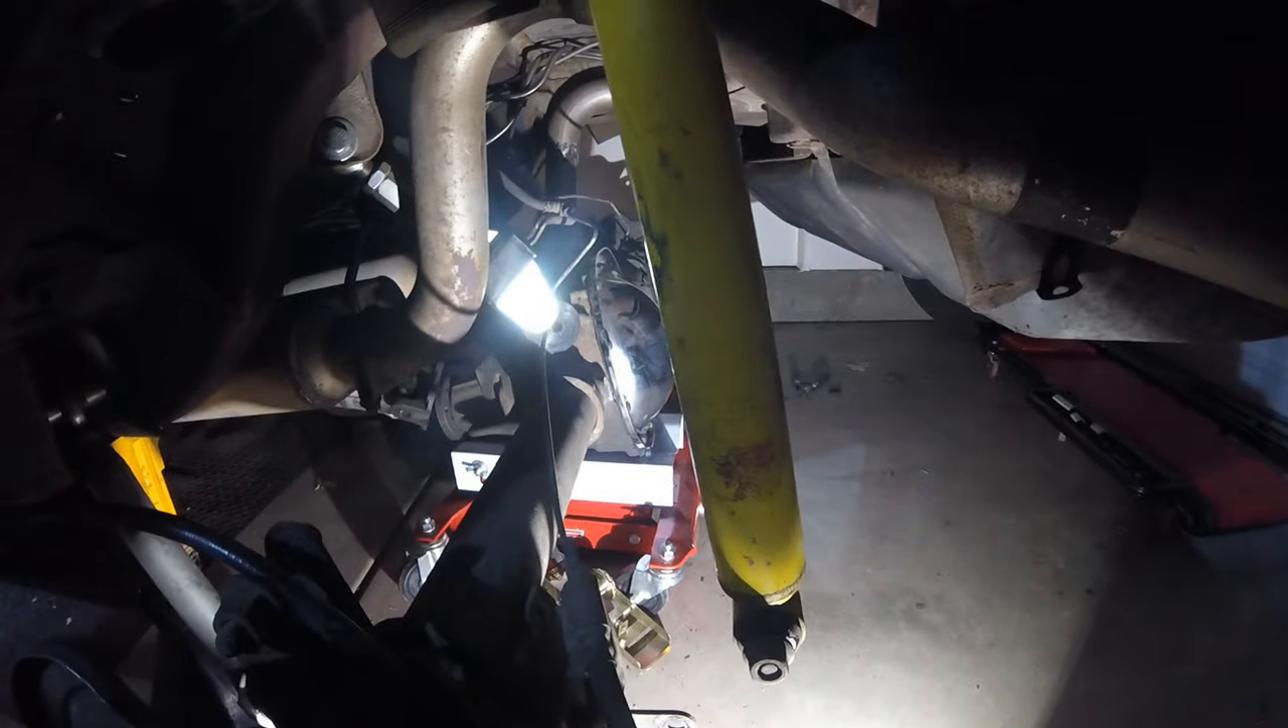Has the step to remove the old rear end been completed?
No.